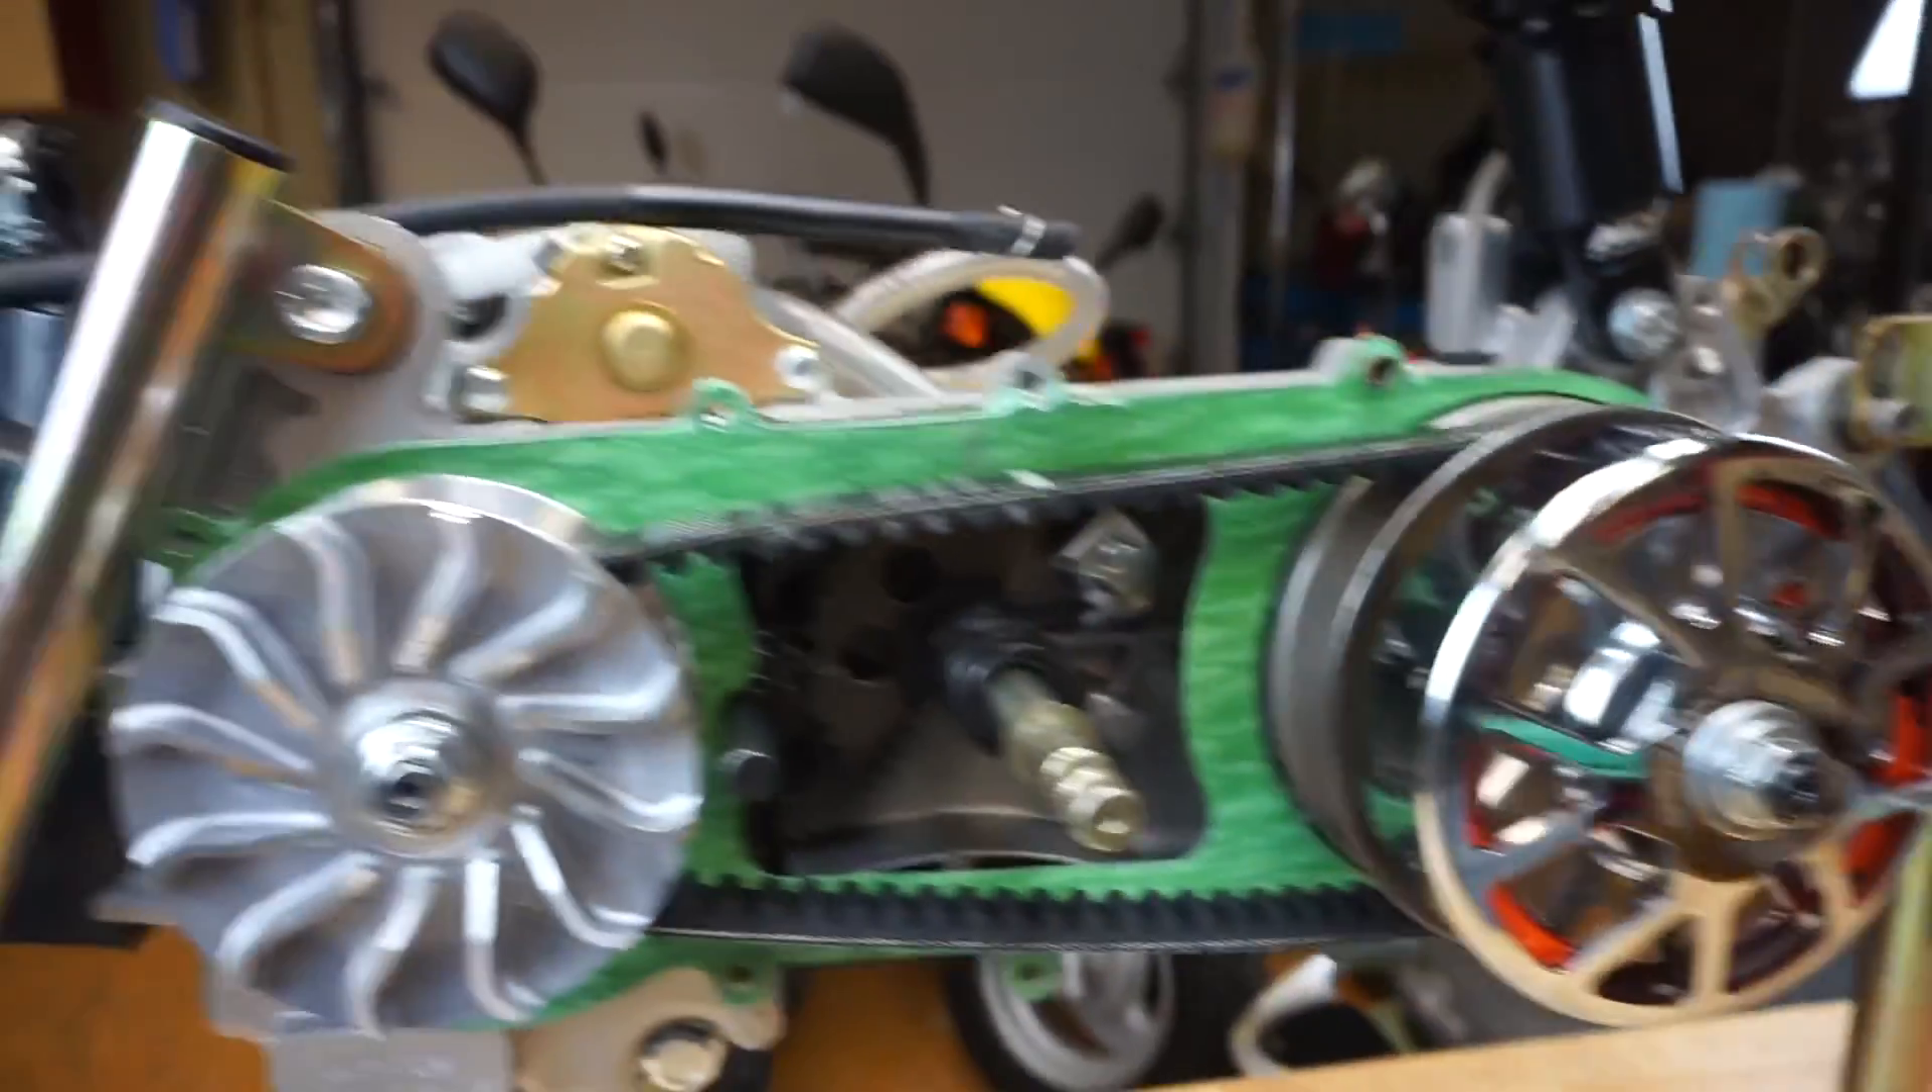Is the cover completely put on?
No.